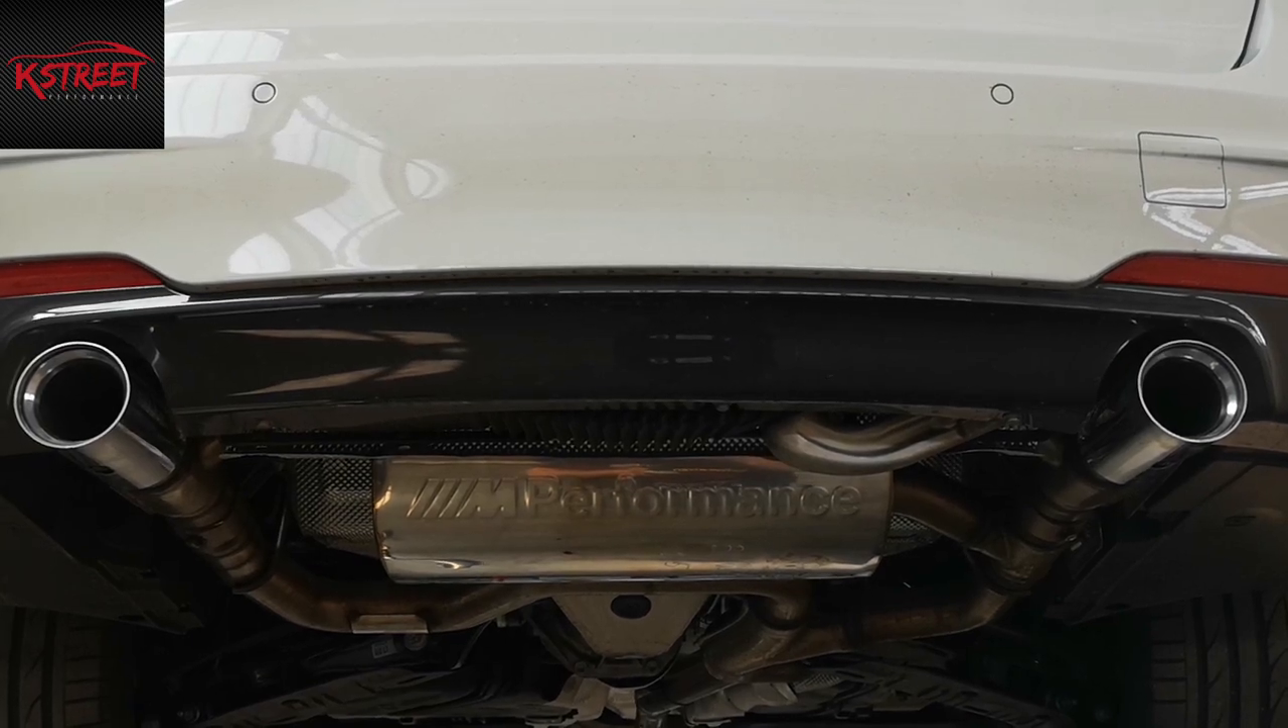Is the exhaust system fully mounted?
Yes.